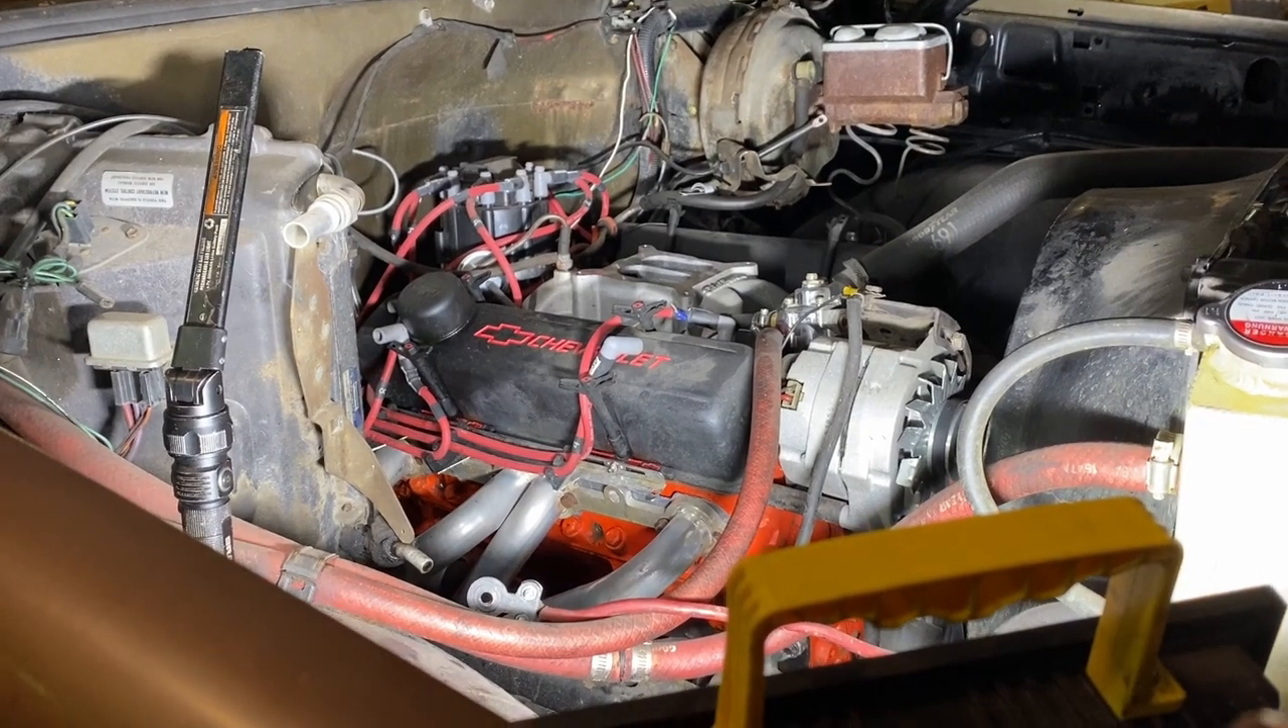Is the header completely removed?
No.